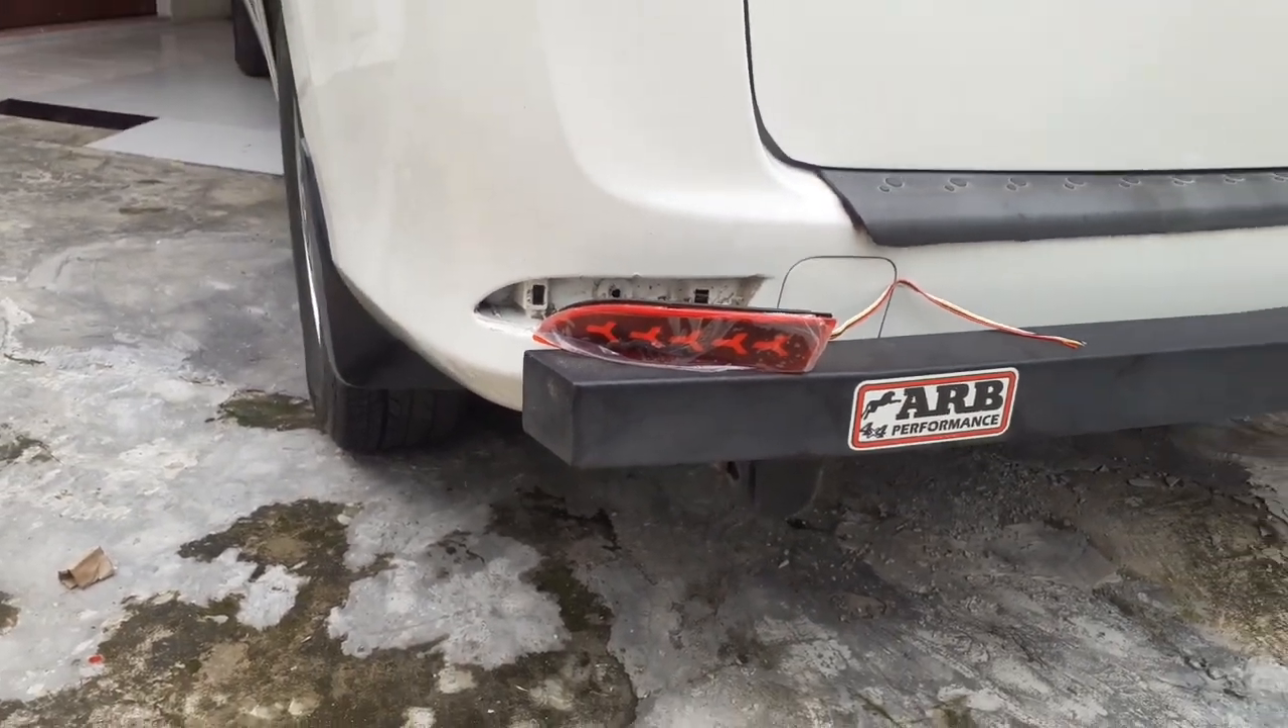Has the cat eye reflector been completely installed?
No.